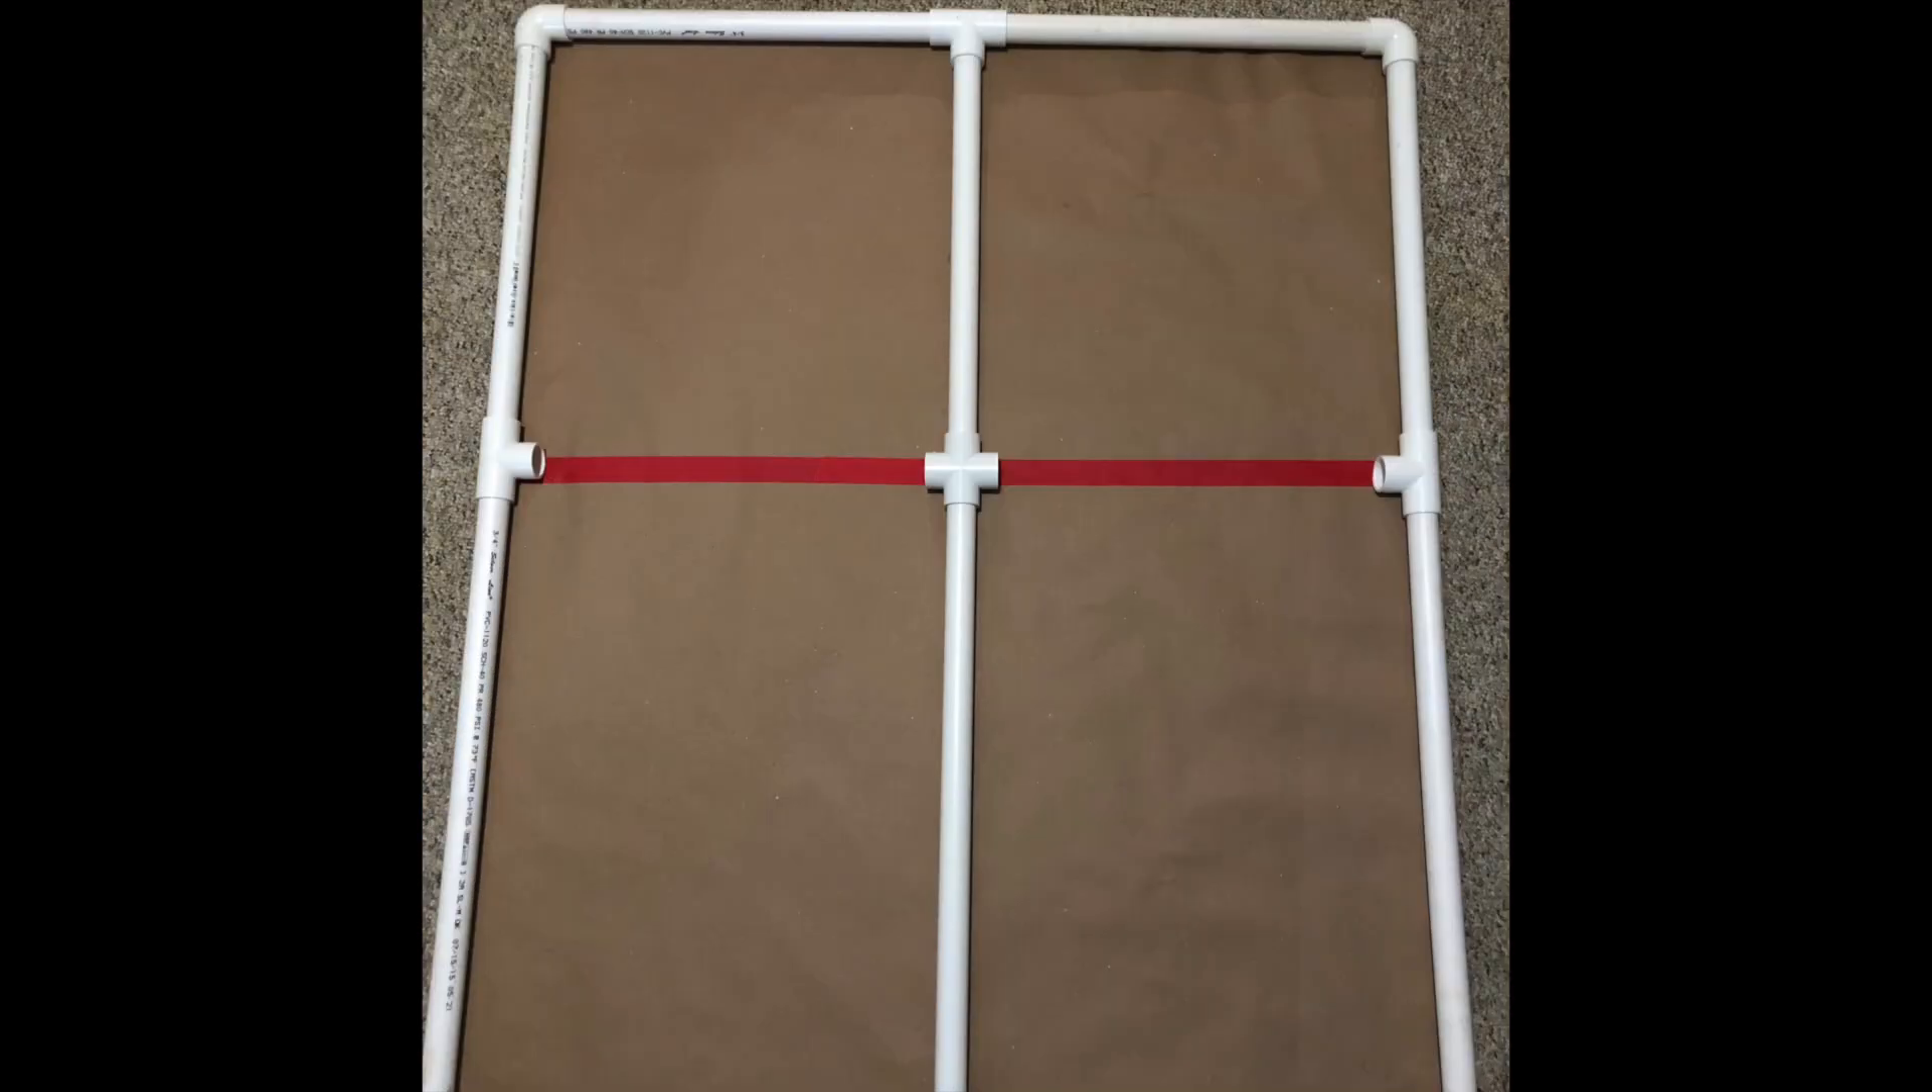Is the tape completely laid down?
Yes.